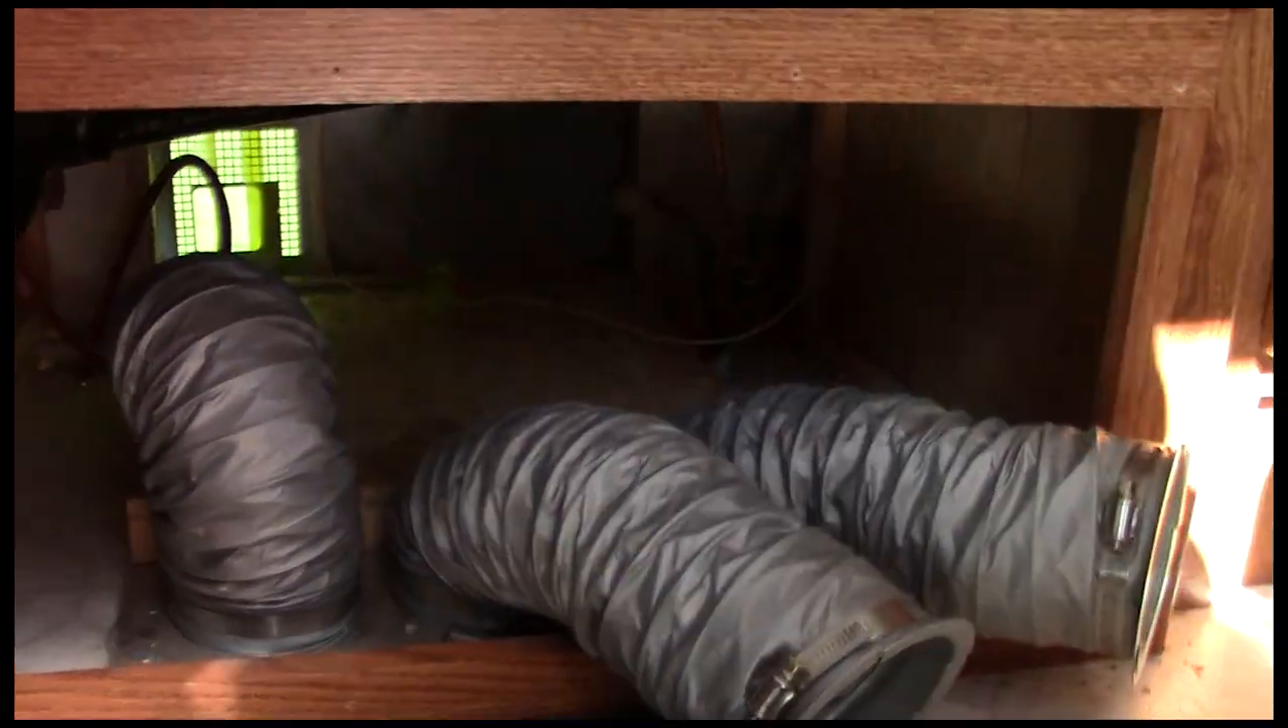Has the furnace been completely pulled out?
Yes.